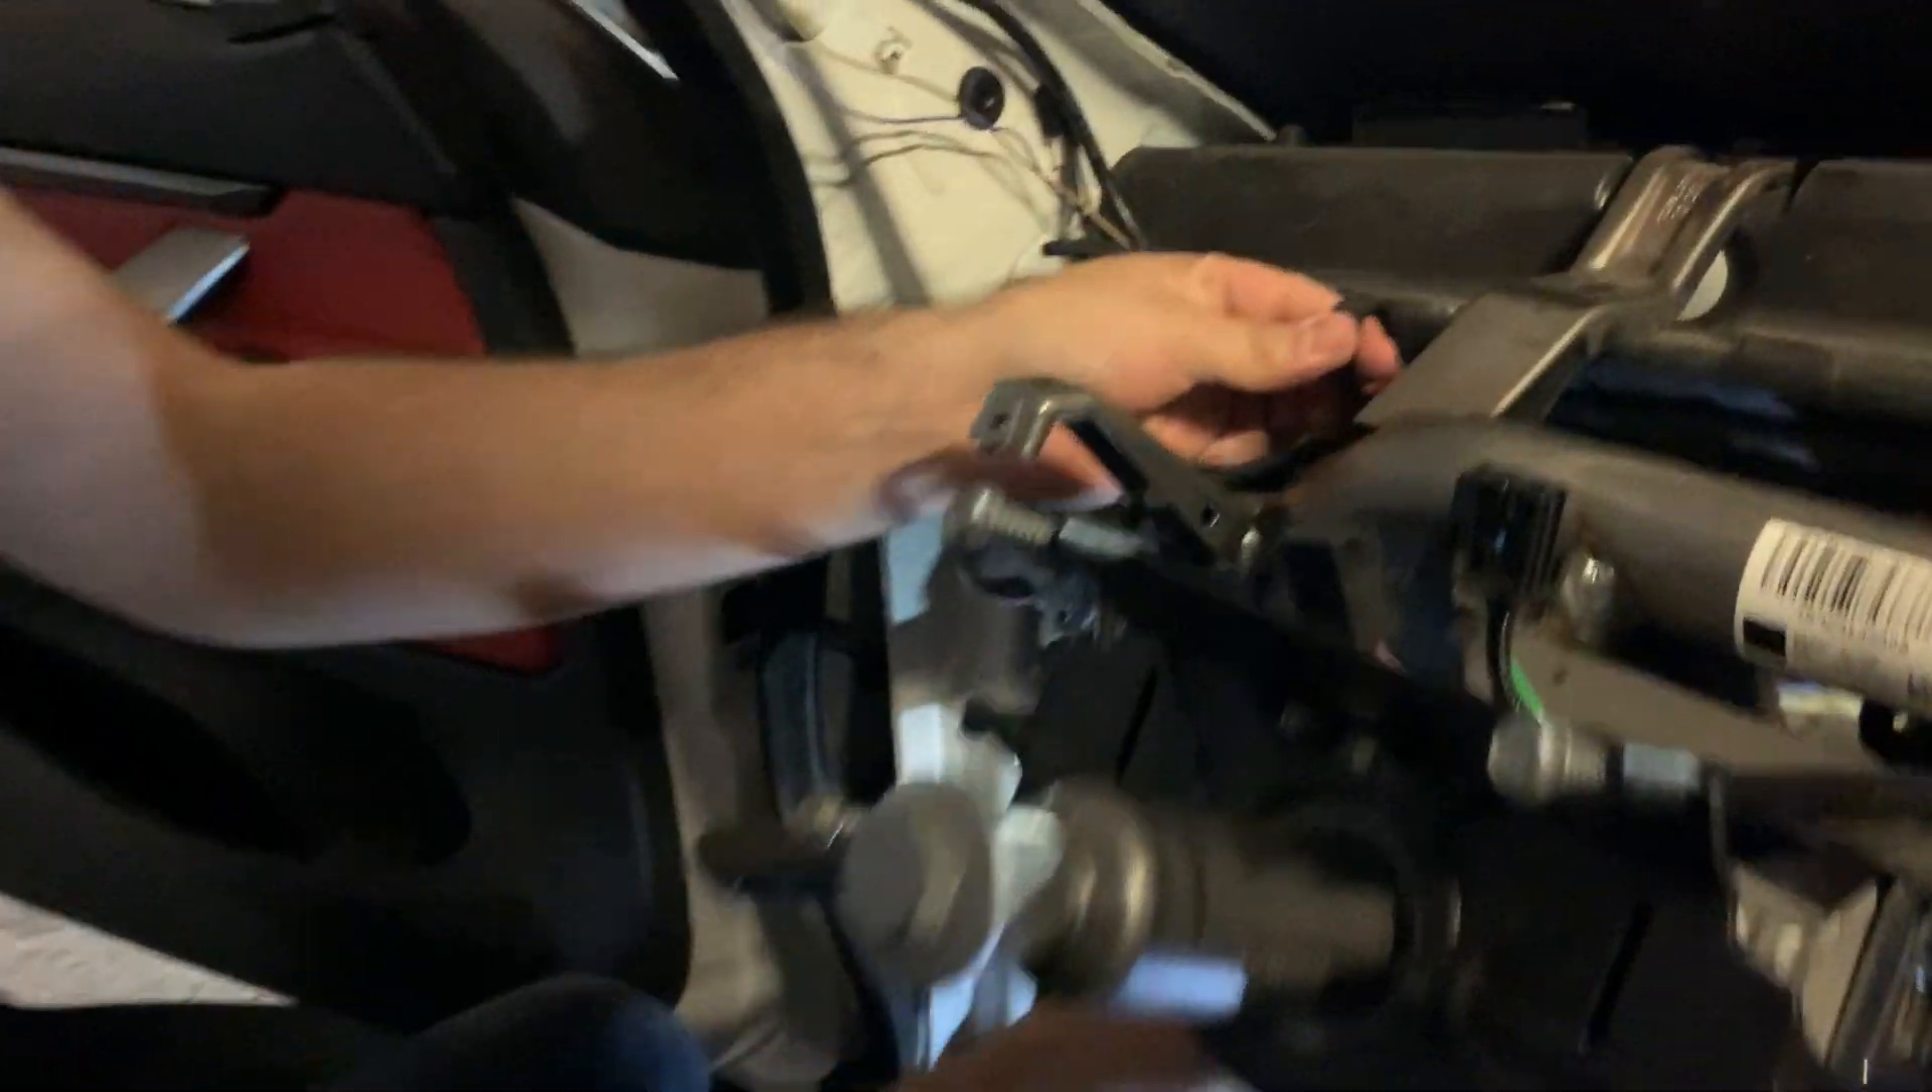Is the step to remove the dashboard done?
Yes.